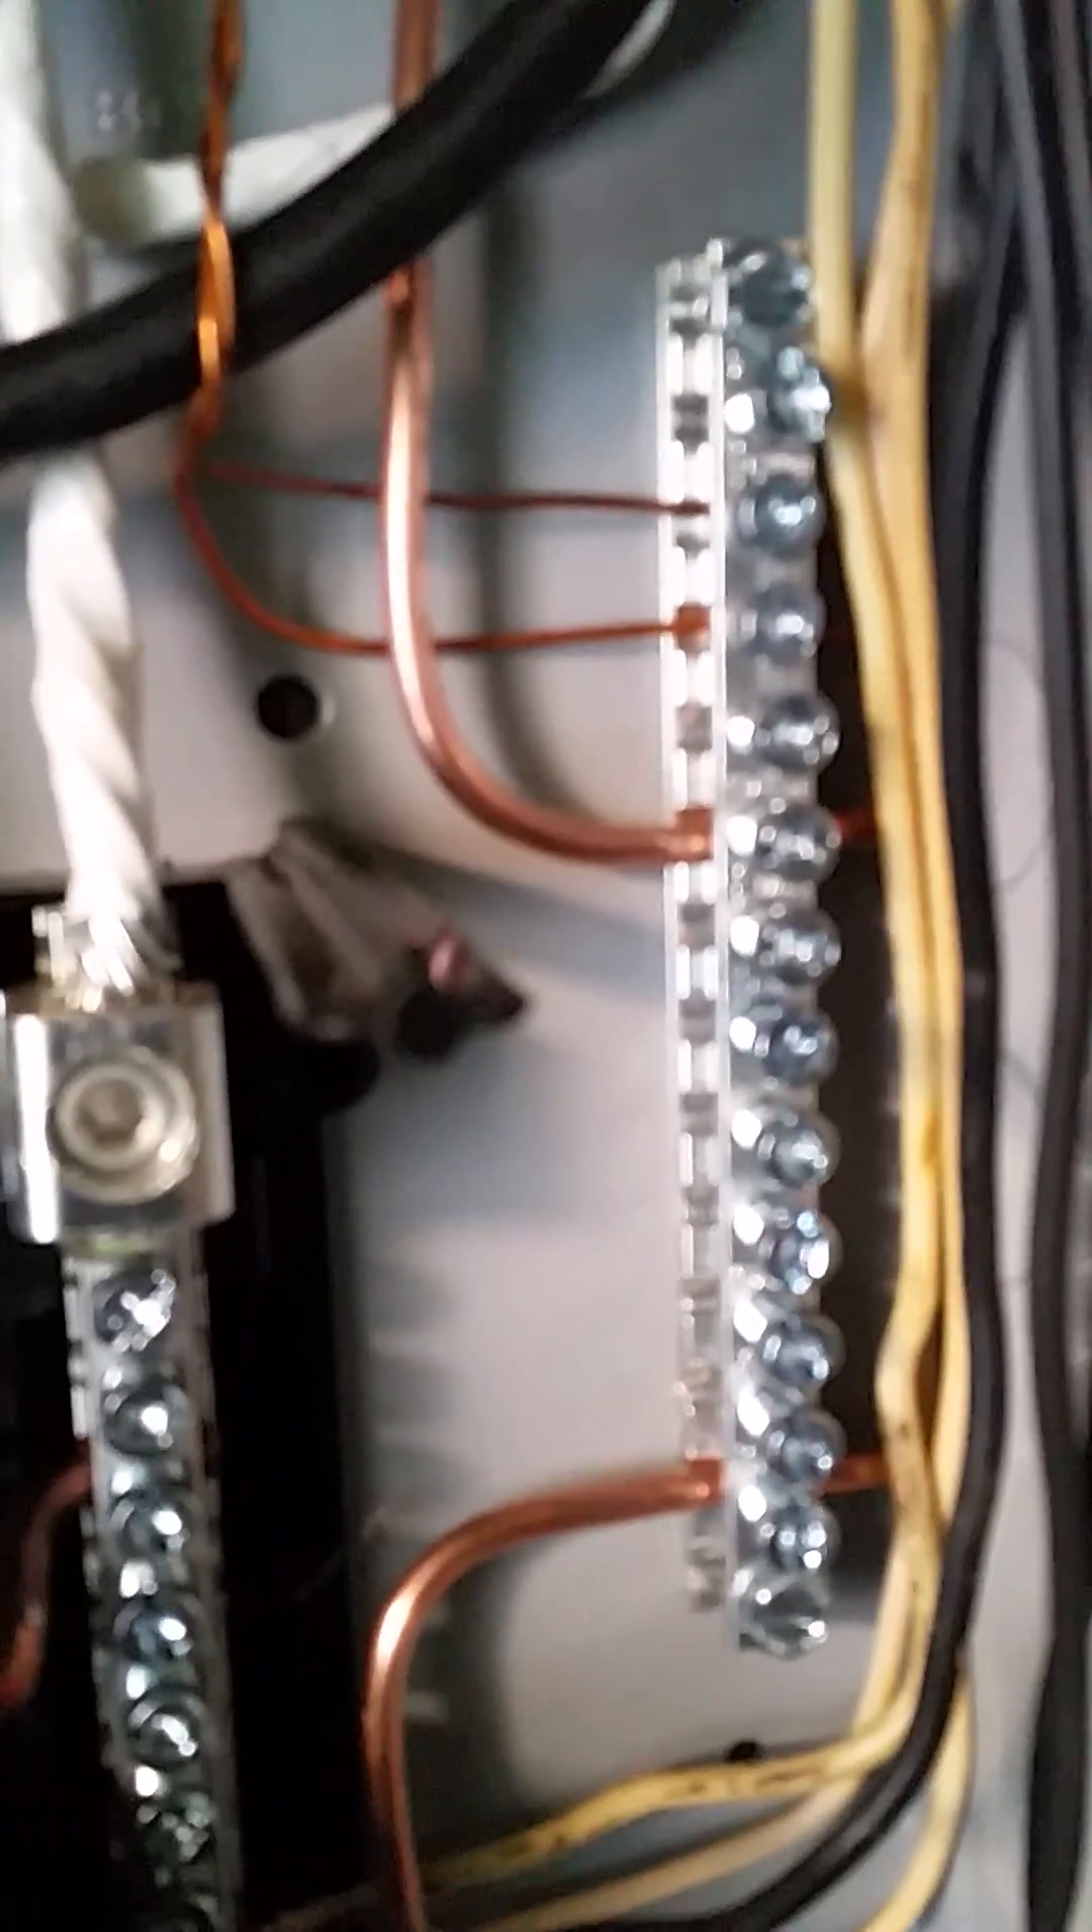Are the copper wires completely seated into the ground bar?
Yes.